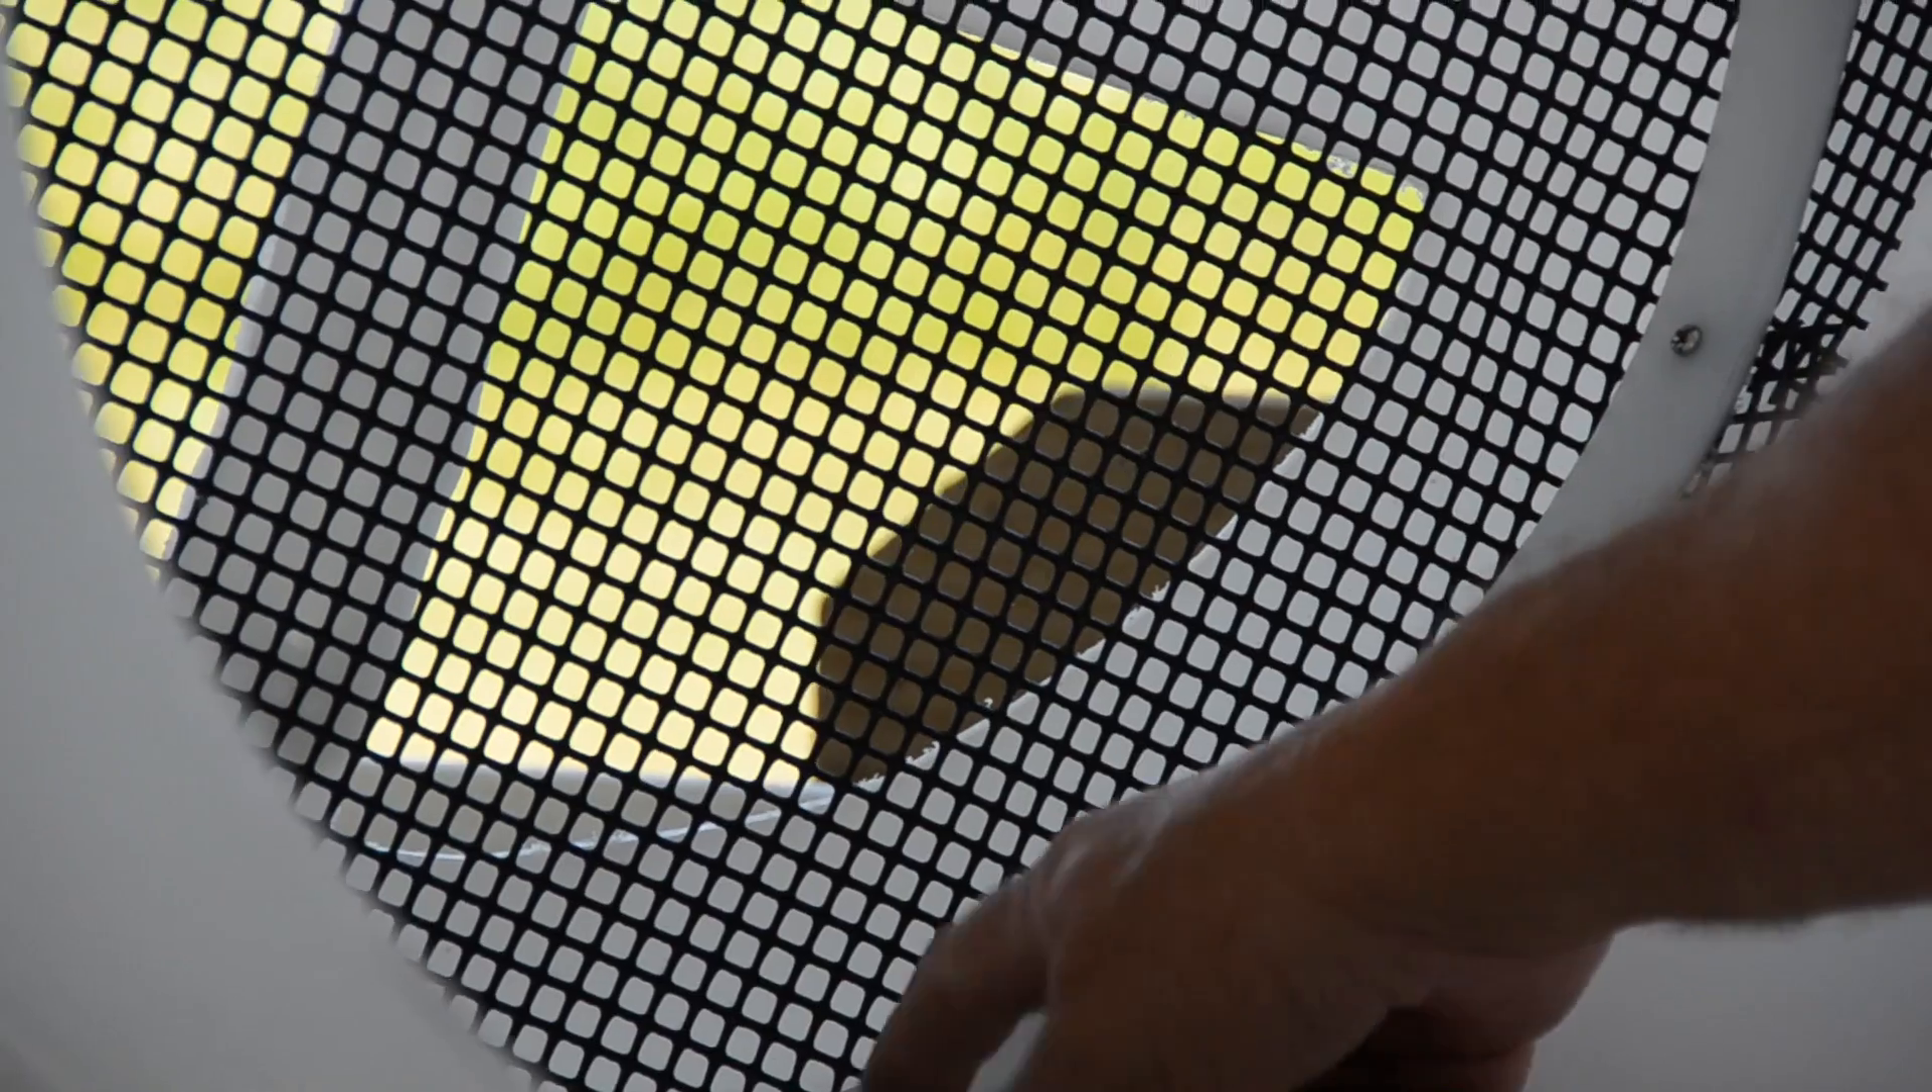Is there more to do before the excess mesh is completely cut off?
Yes.